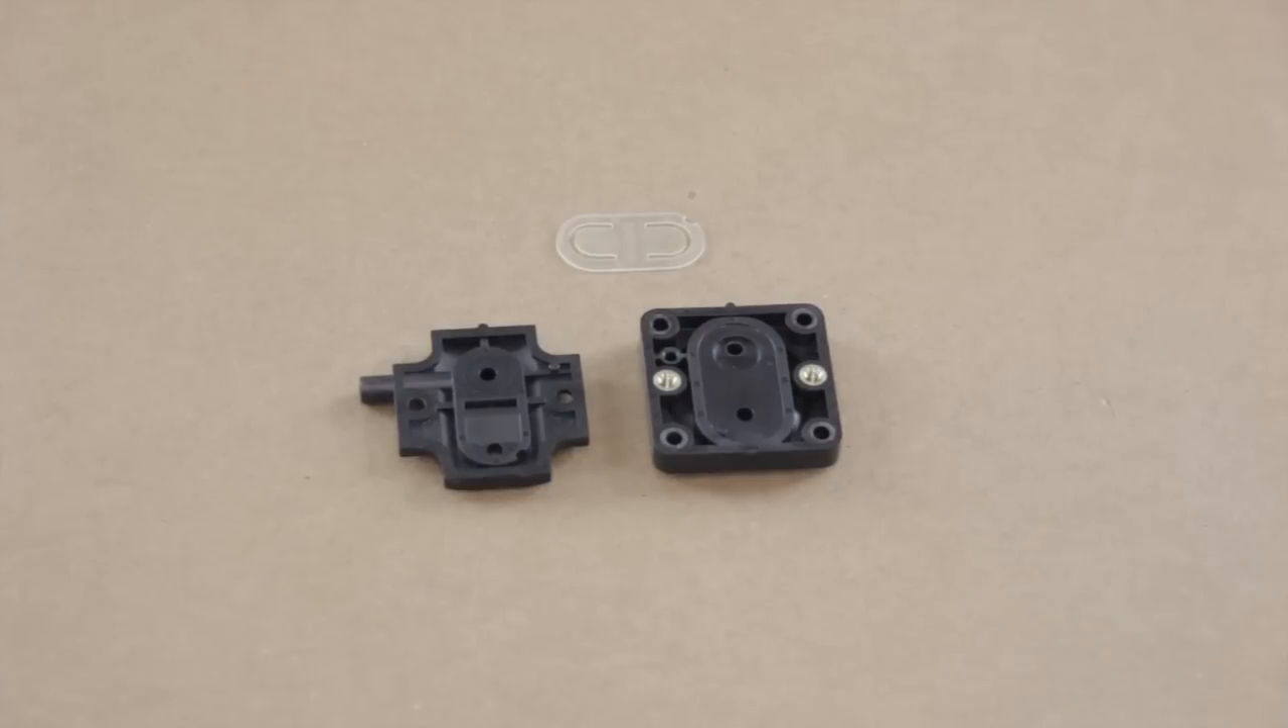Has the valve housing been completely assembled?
No.